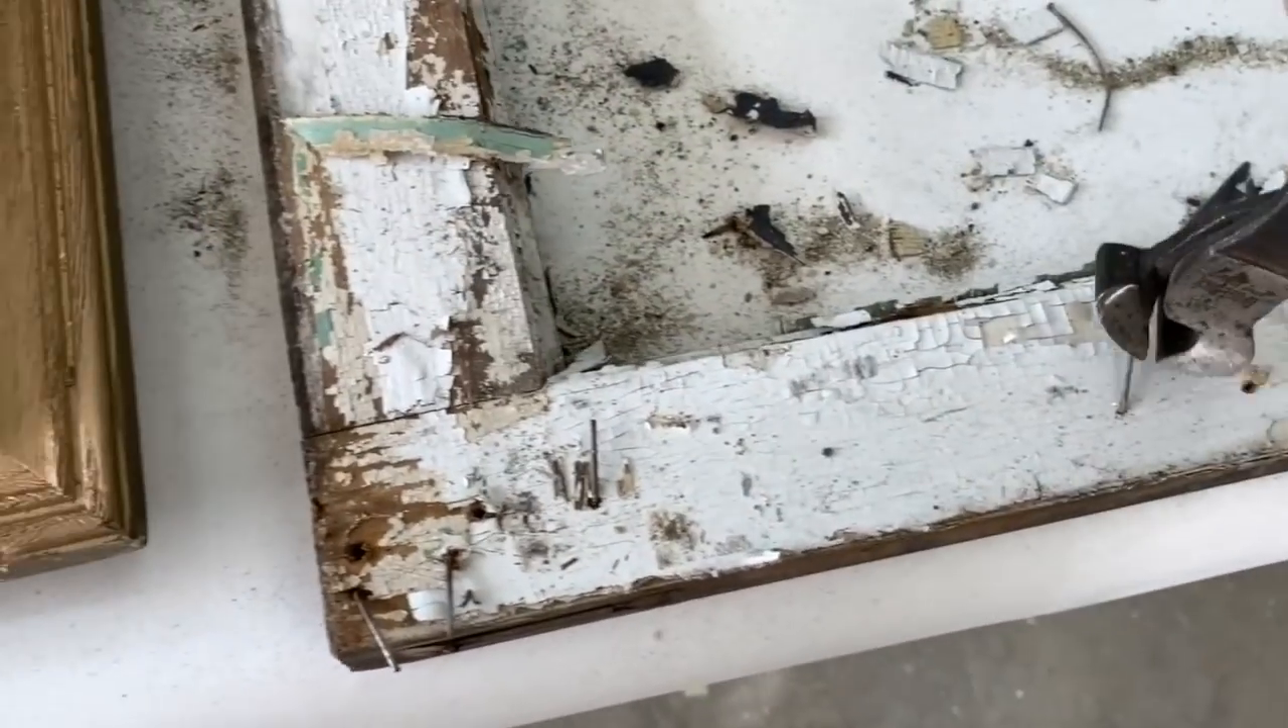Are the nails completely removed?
No.